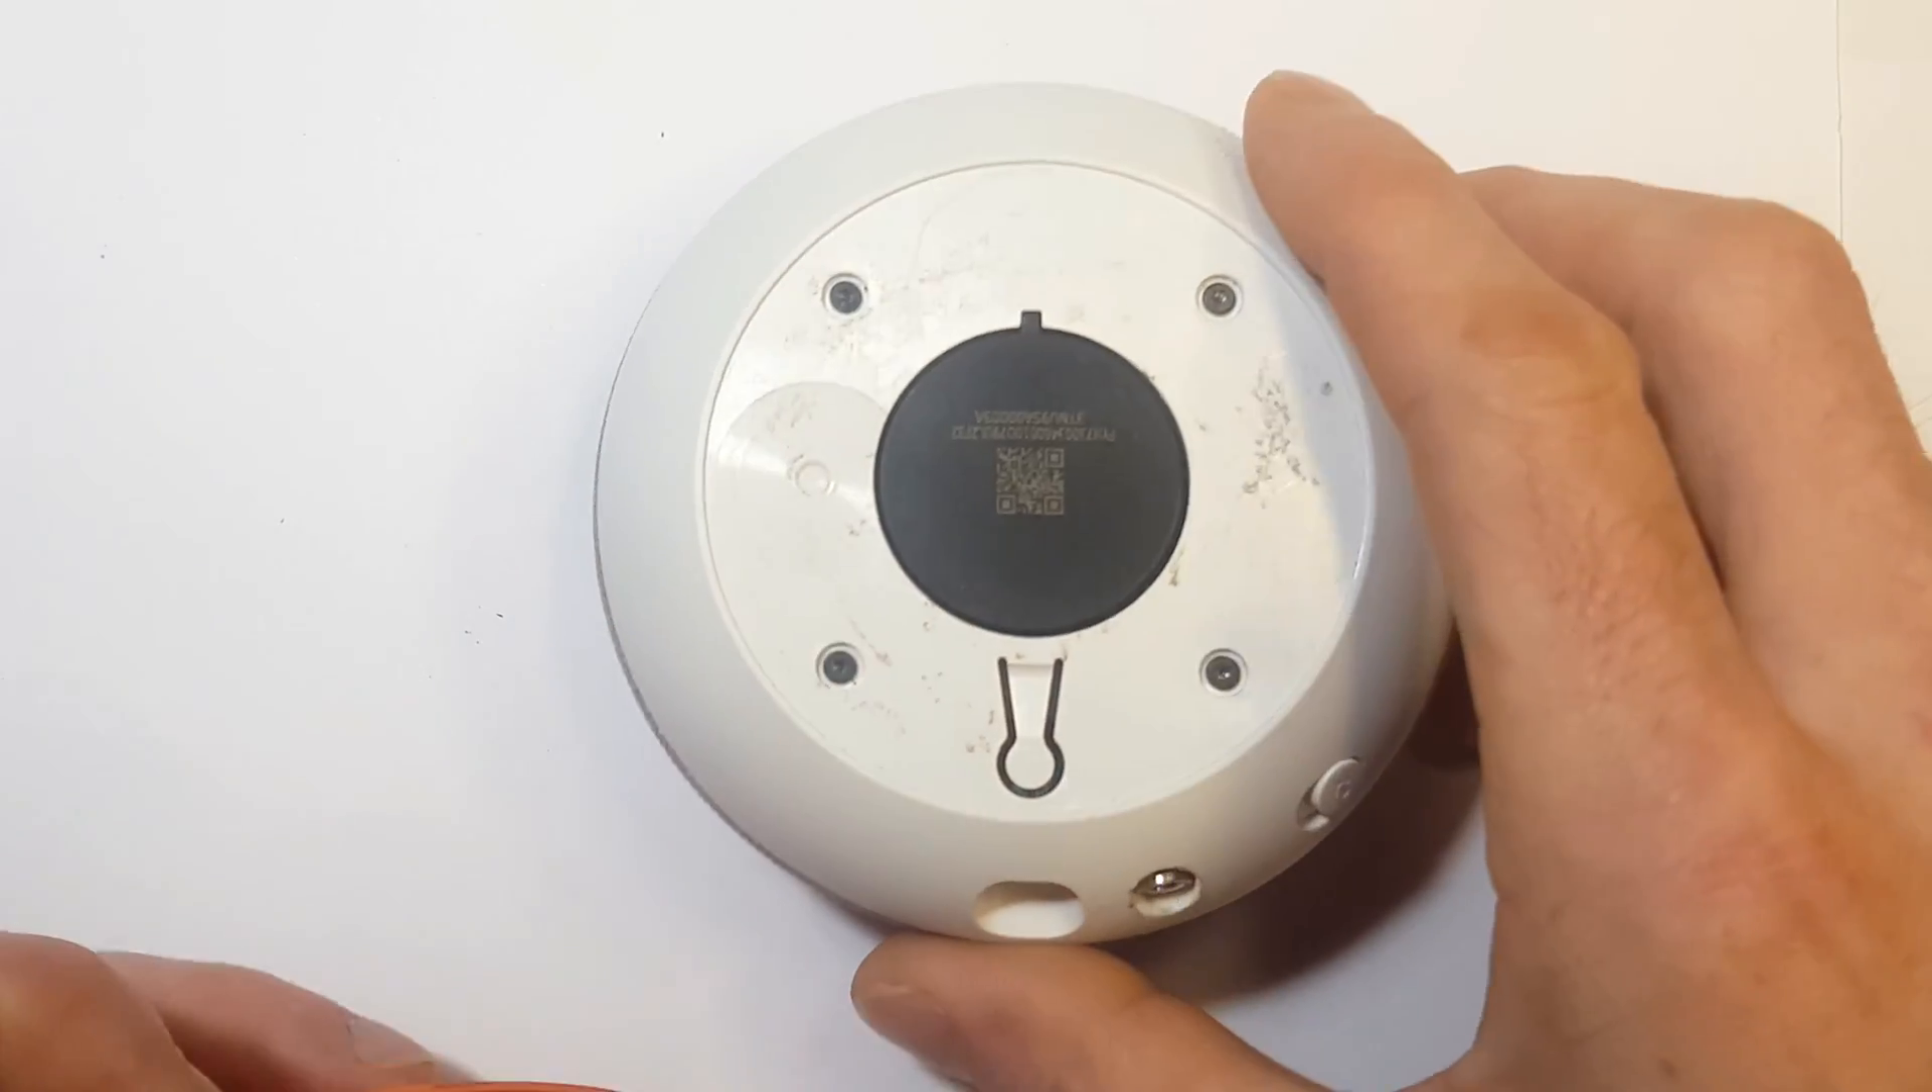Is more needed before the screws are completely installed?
No.